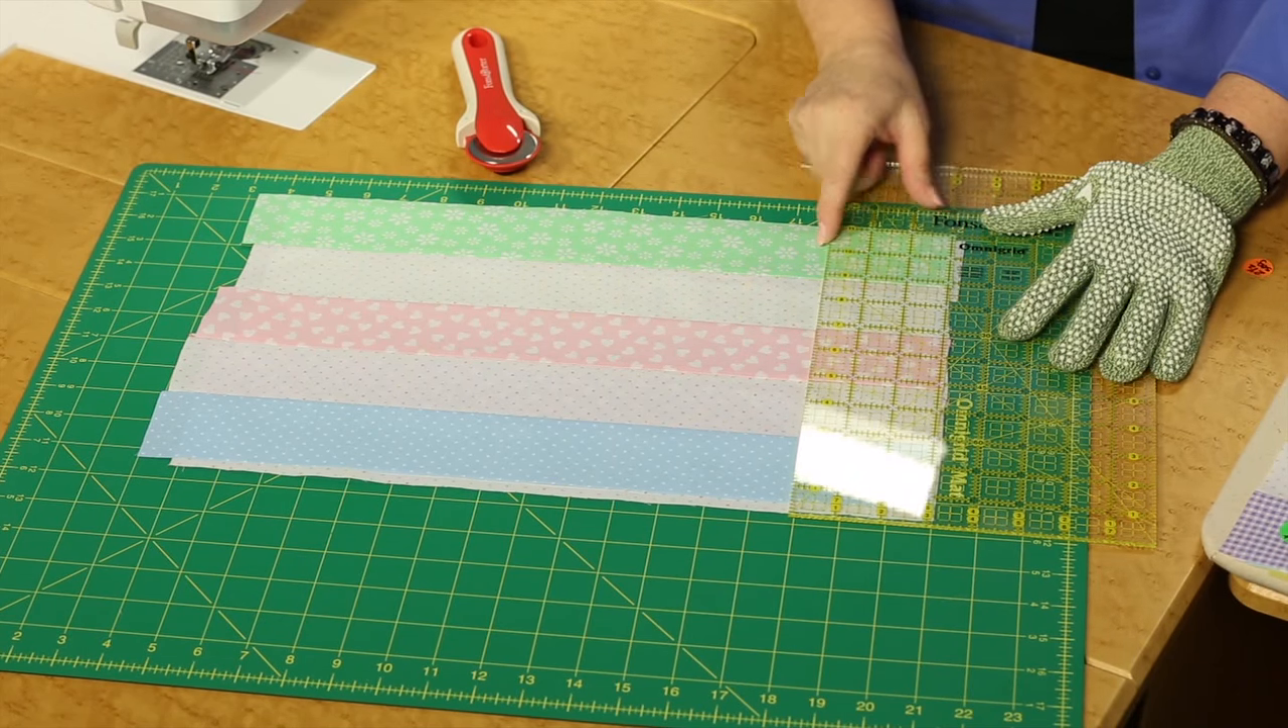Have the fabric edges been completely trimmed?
No.